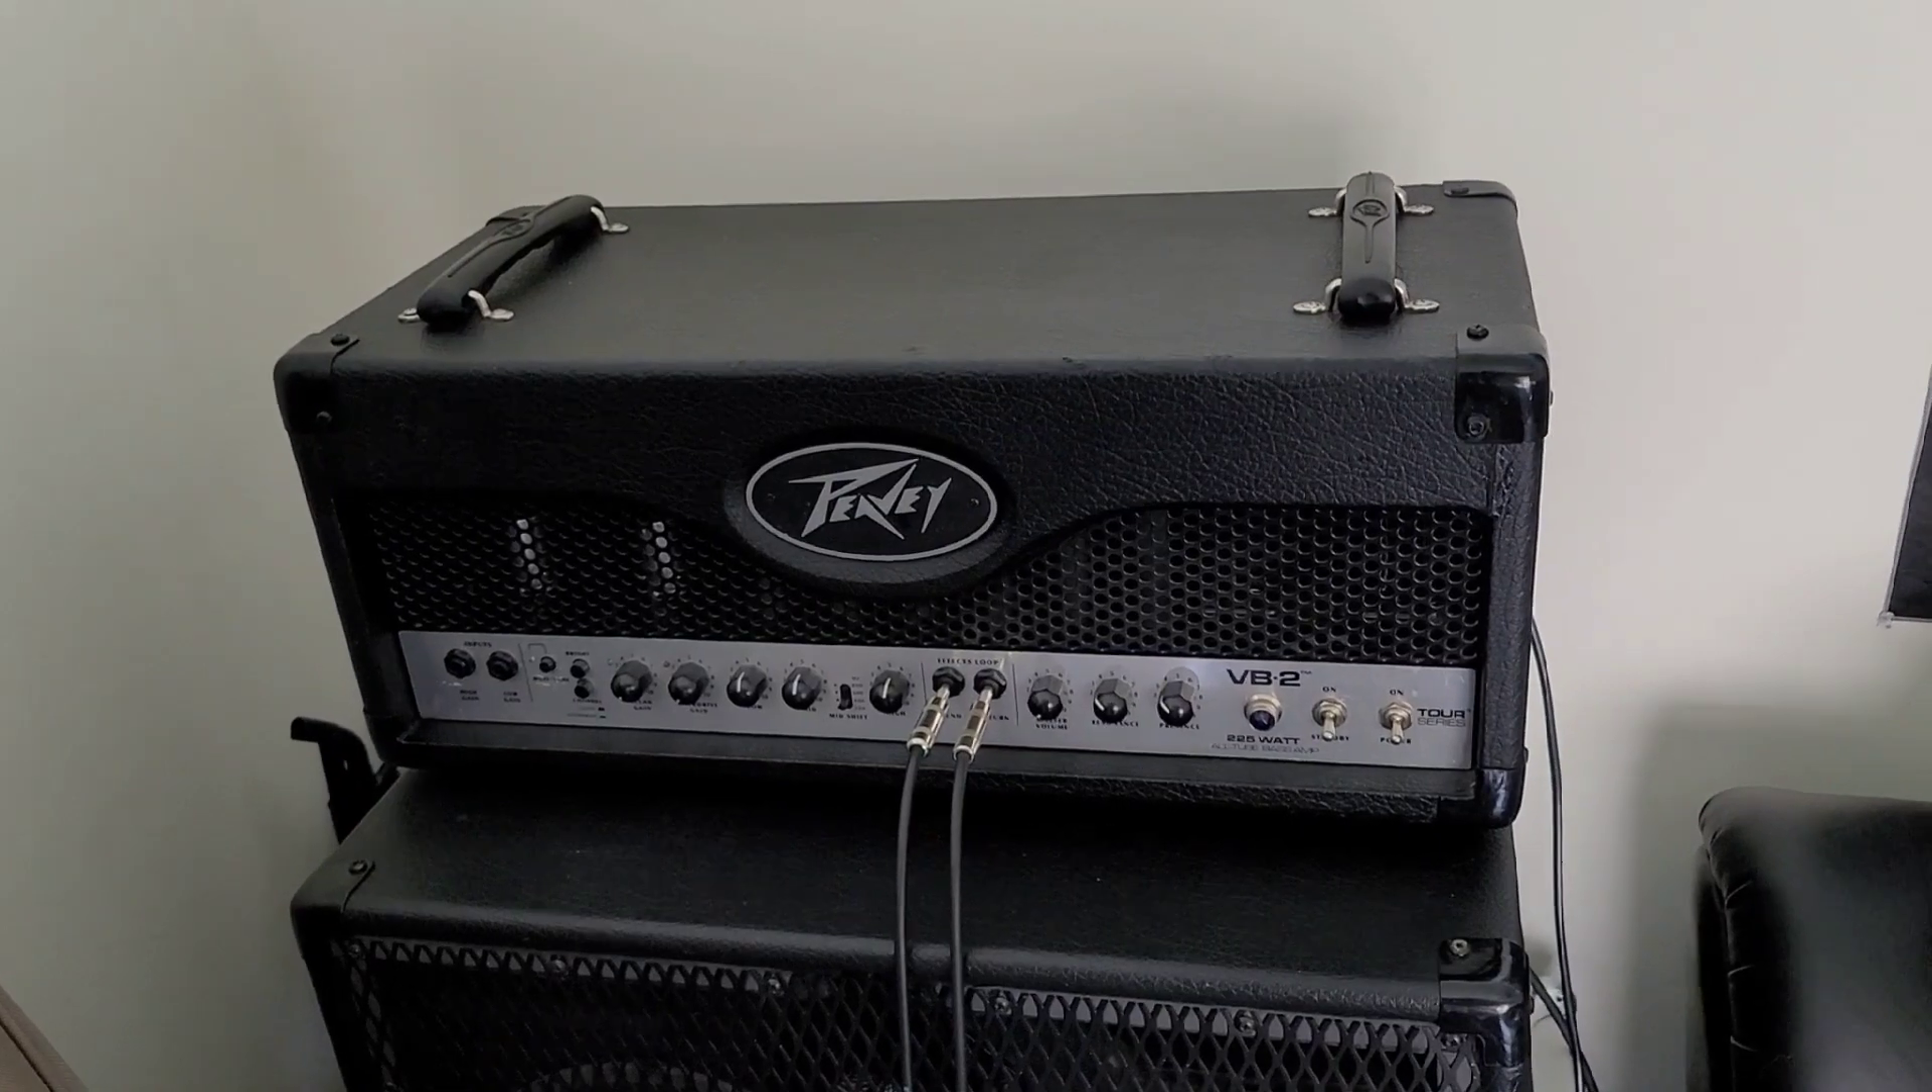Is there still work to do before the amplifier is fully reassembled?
No.